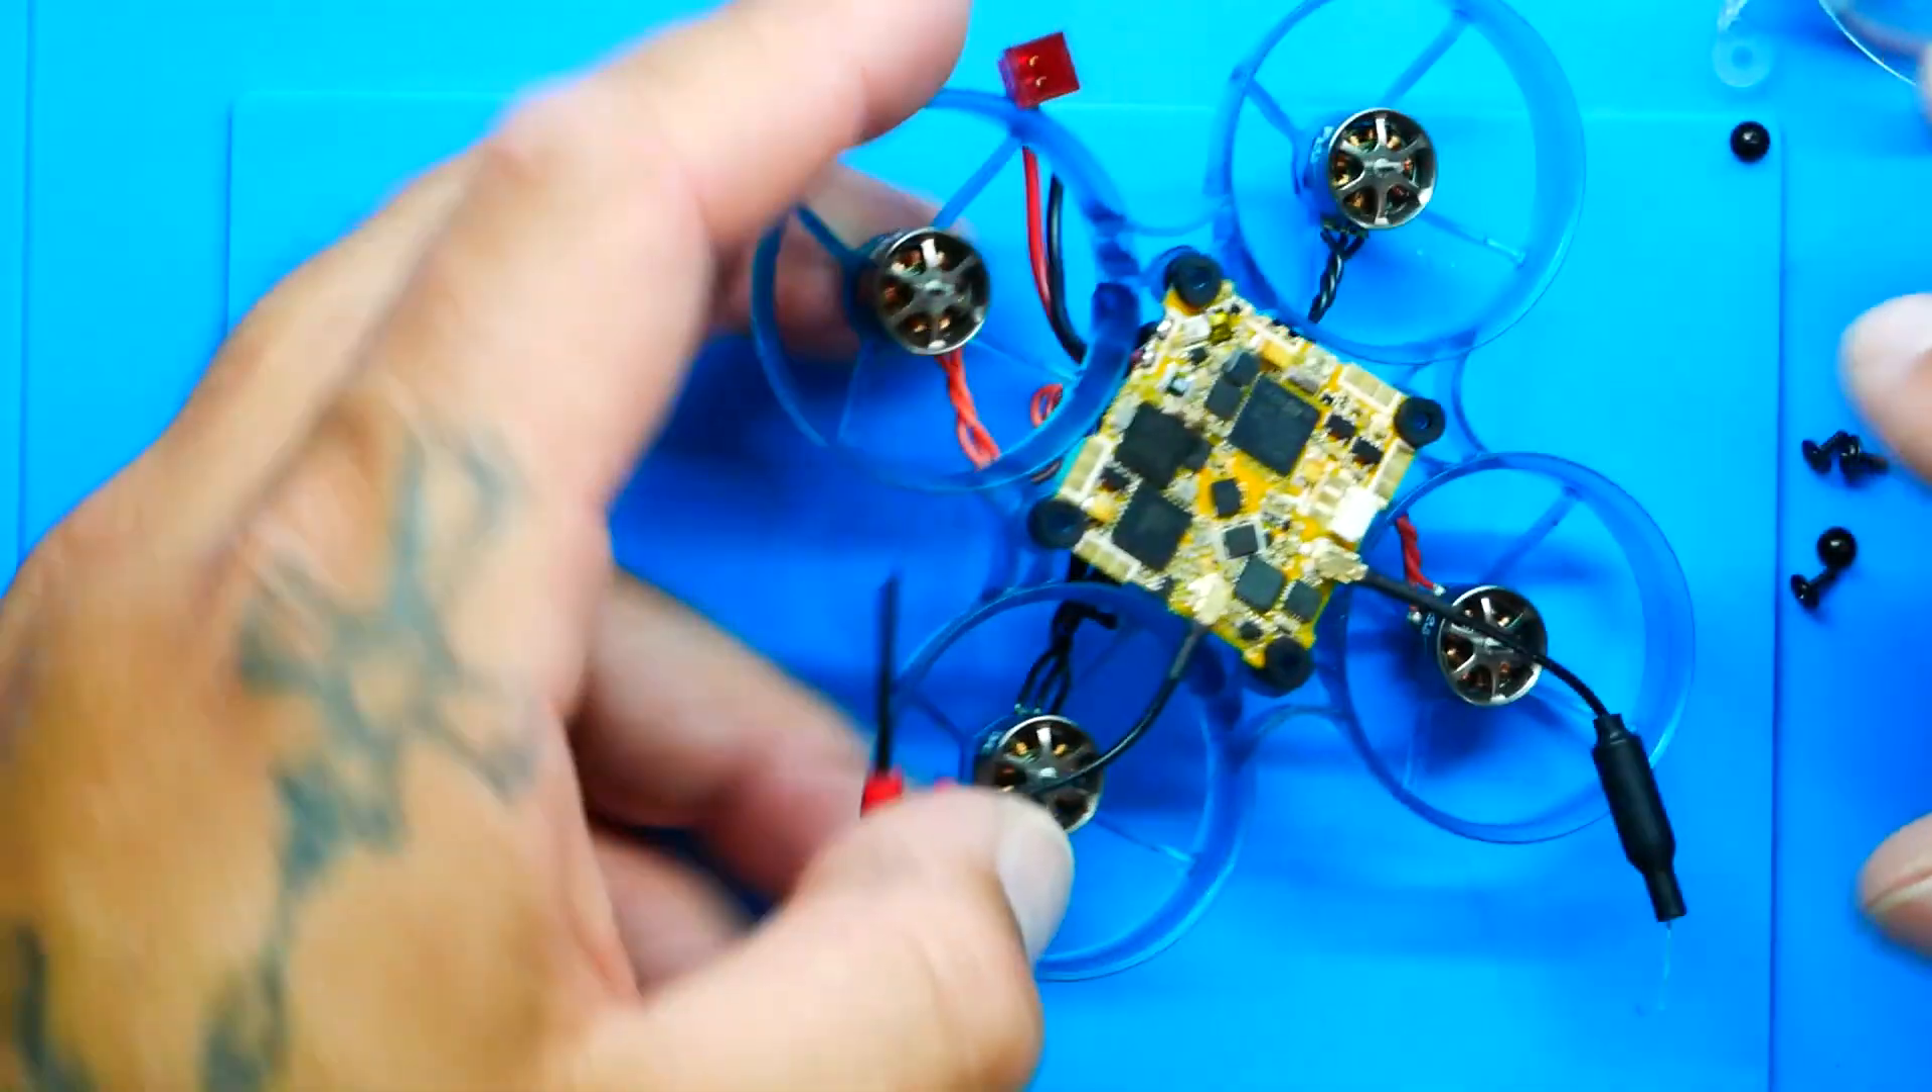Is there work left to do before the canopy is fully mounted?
Yes.